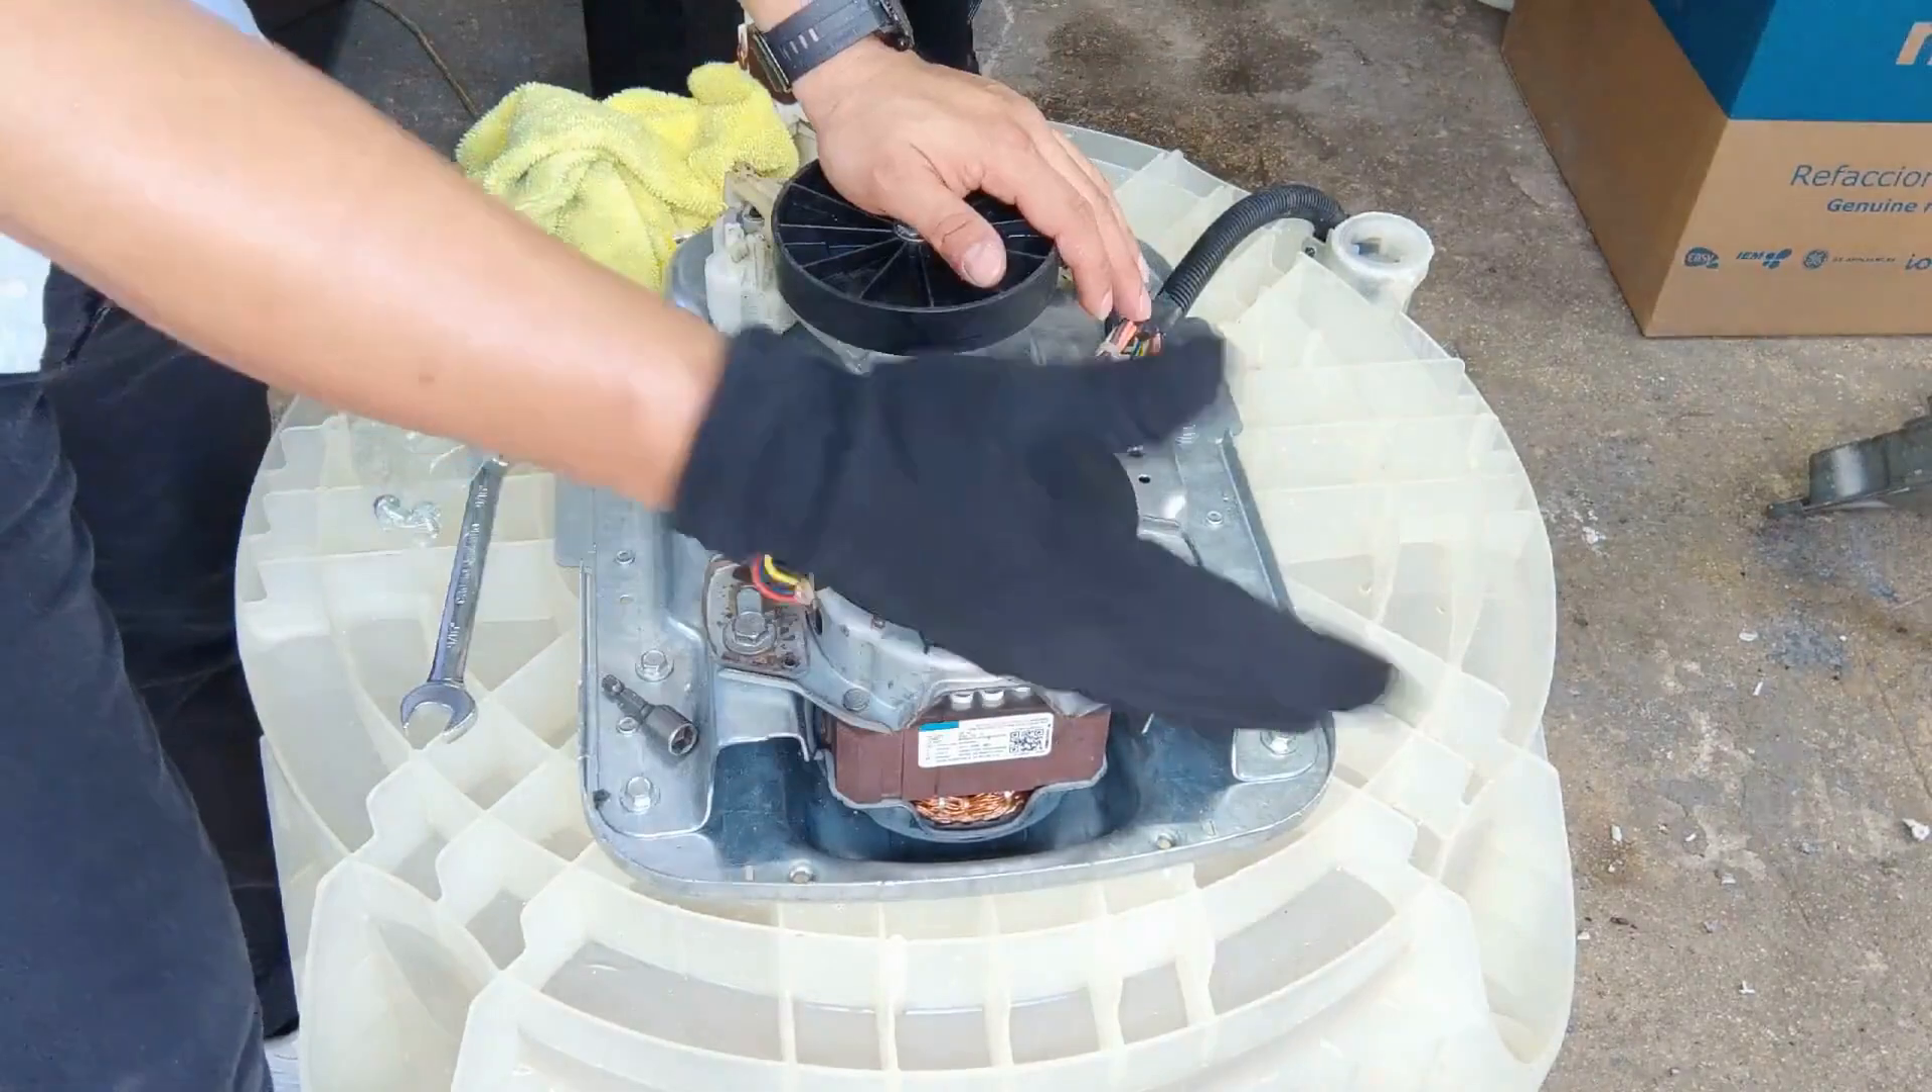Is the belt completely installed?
No.